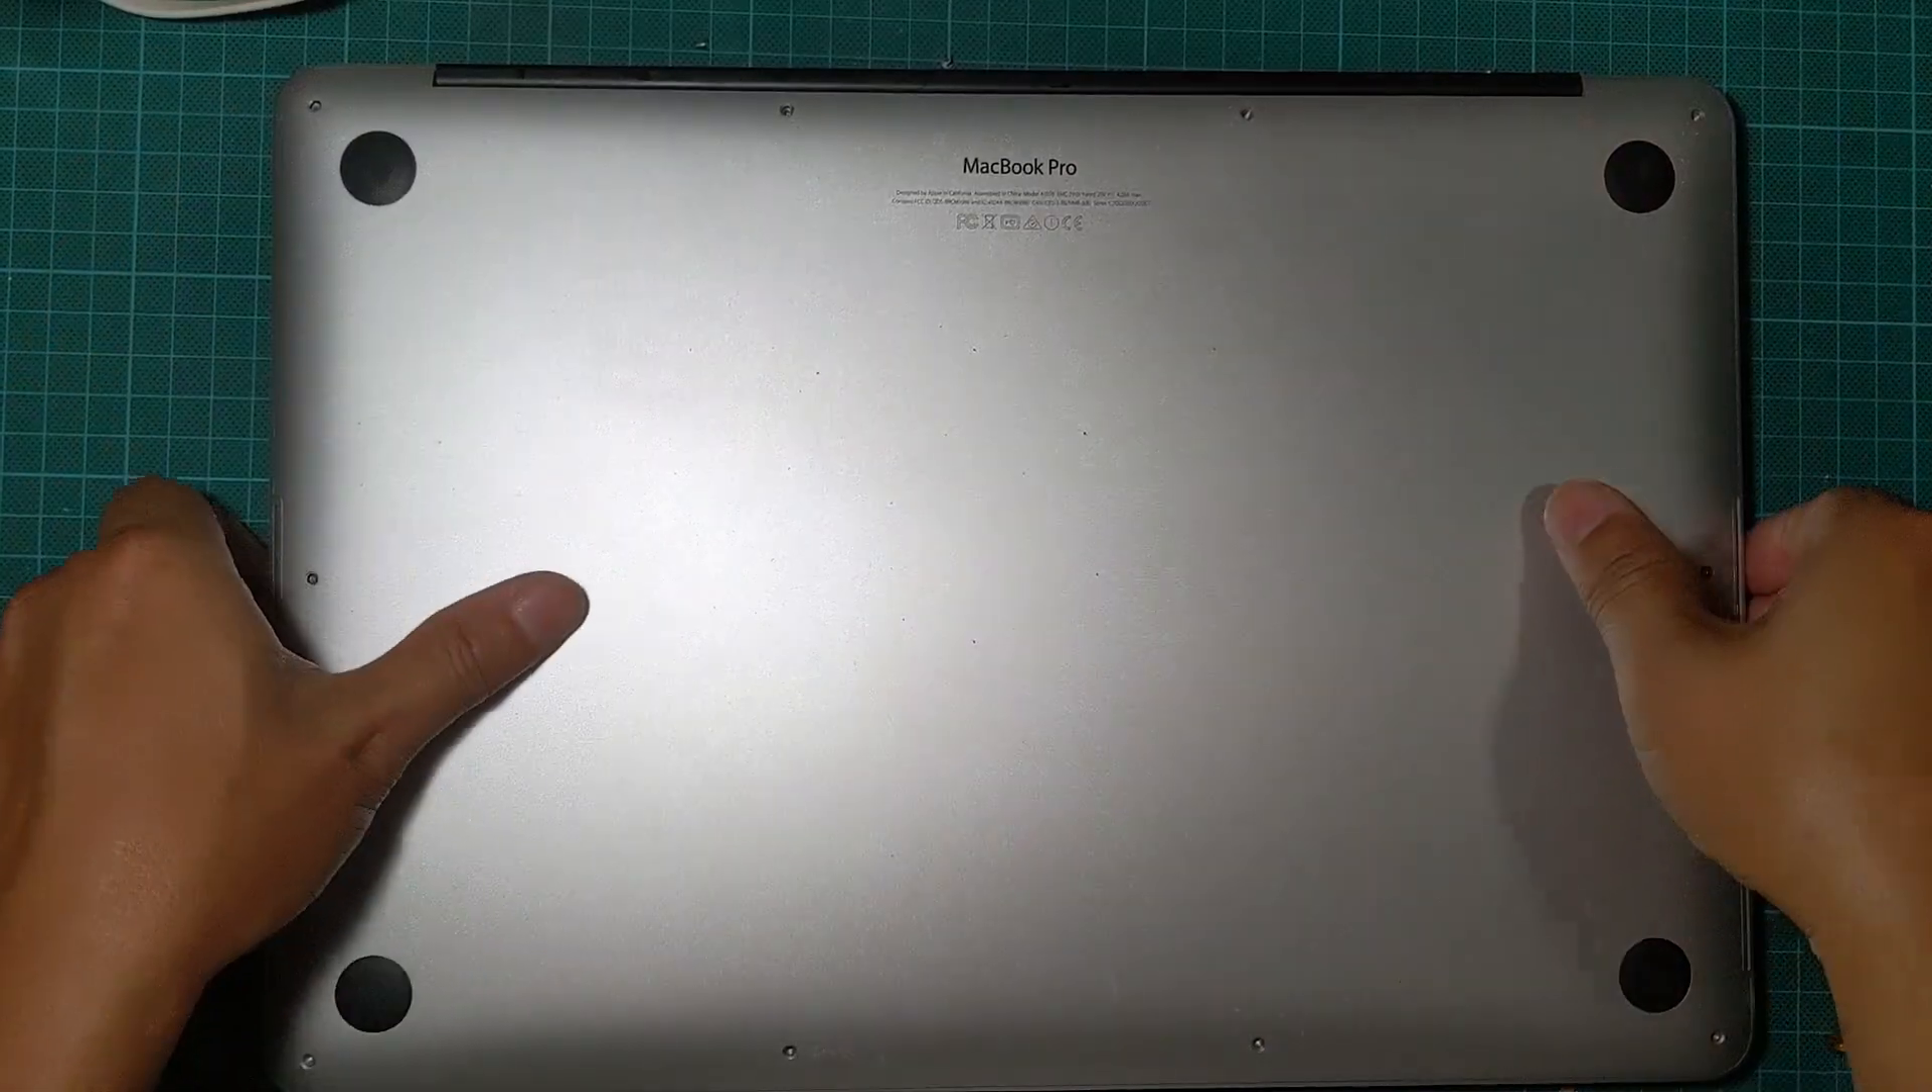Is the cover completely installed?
Yes.